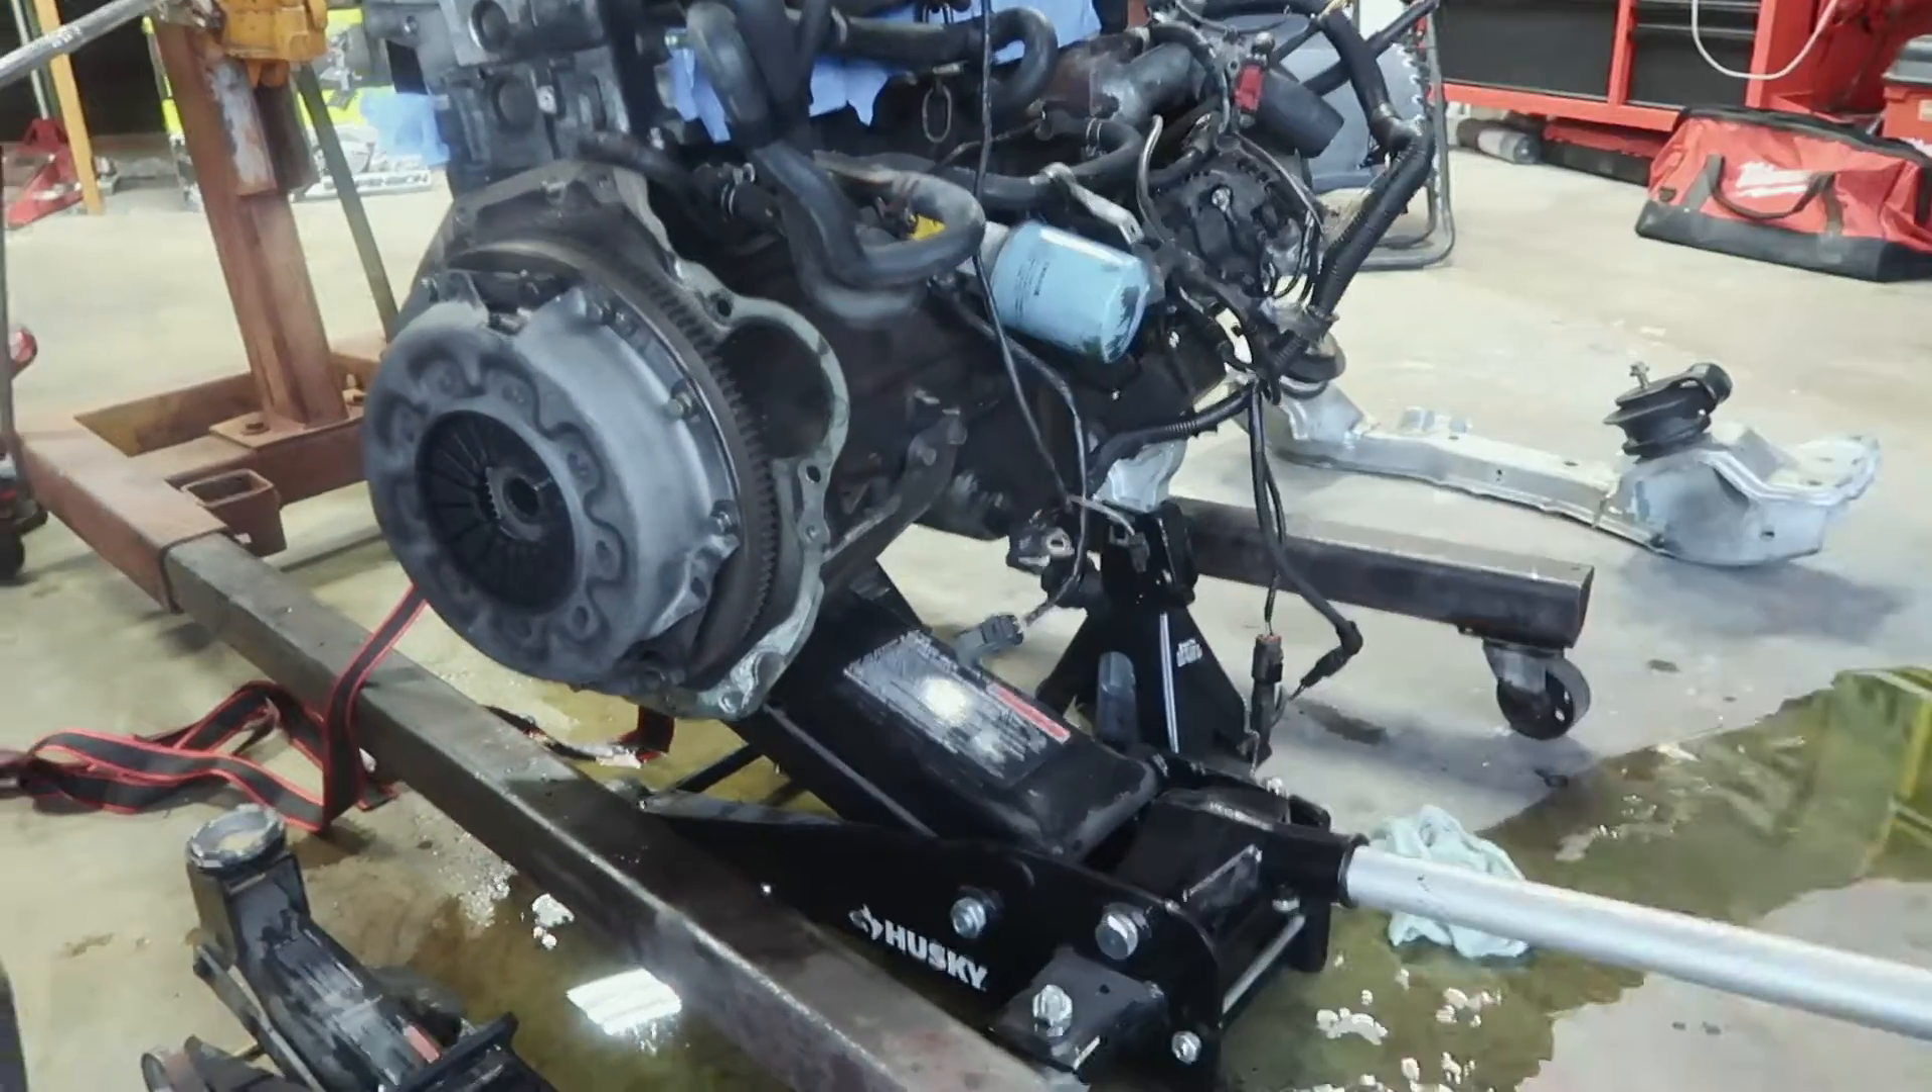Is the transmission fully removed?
Yes.